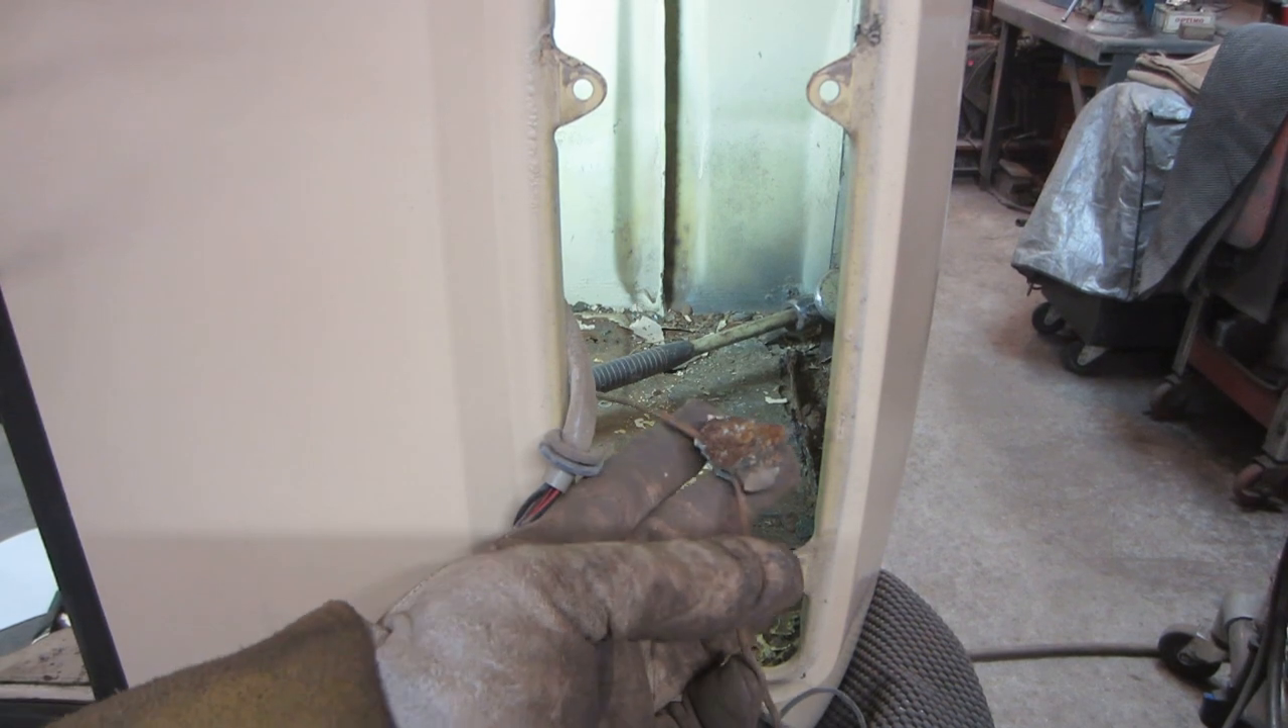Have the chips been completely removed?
No.